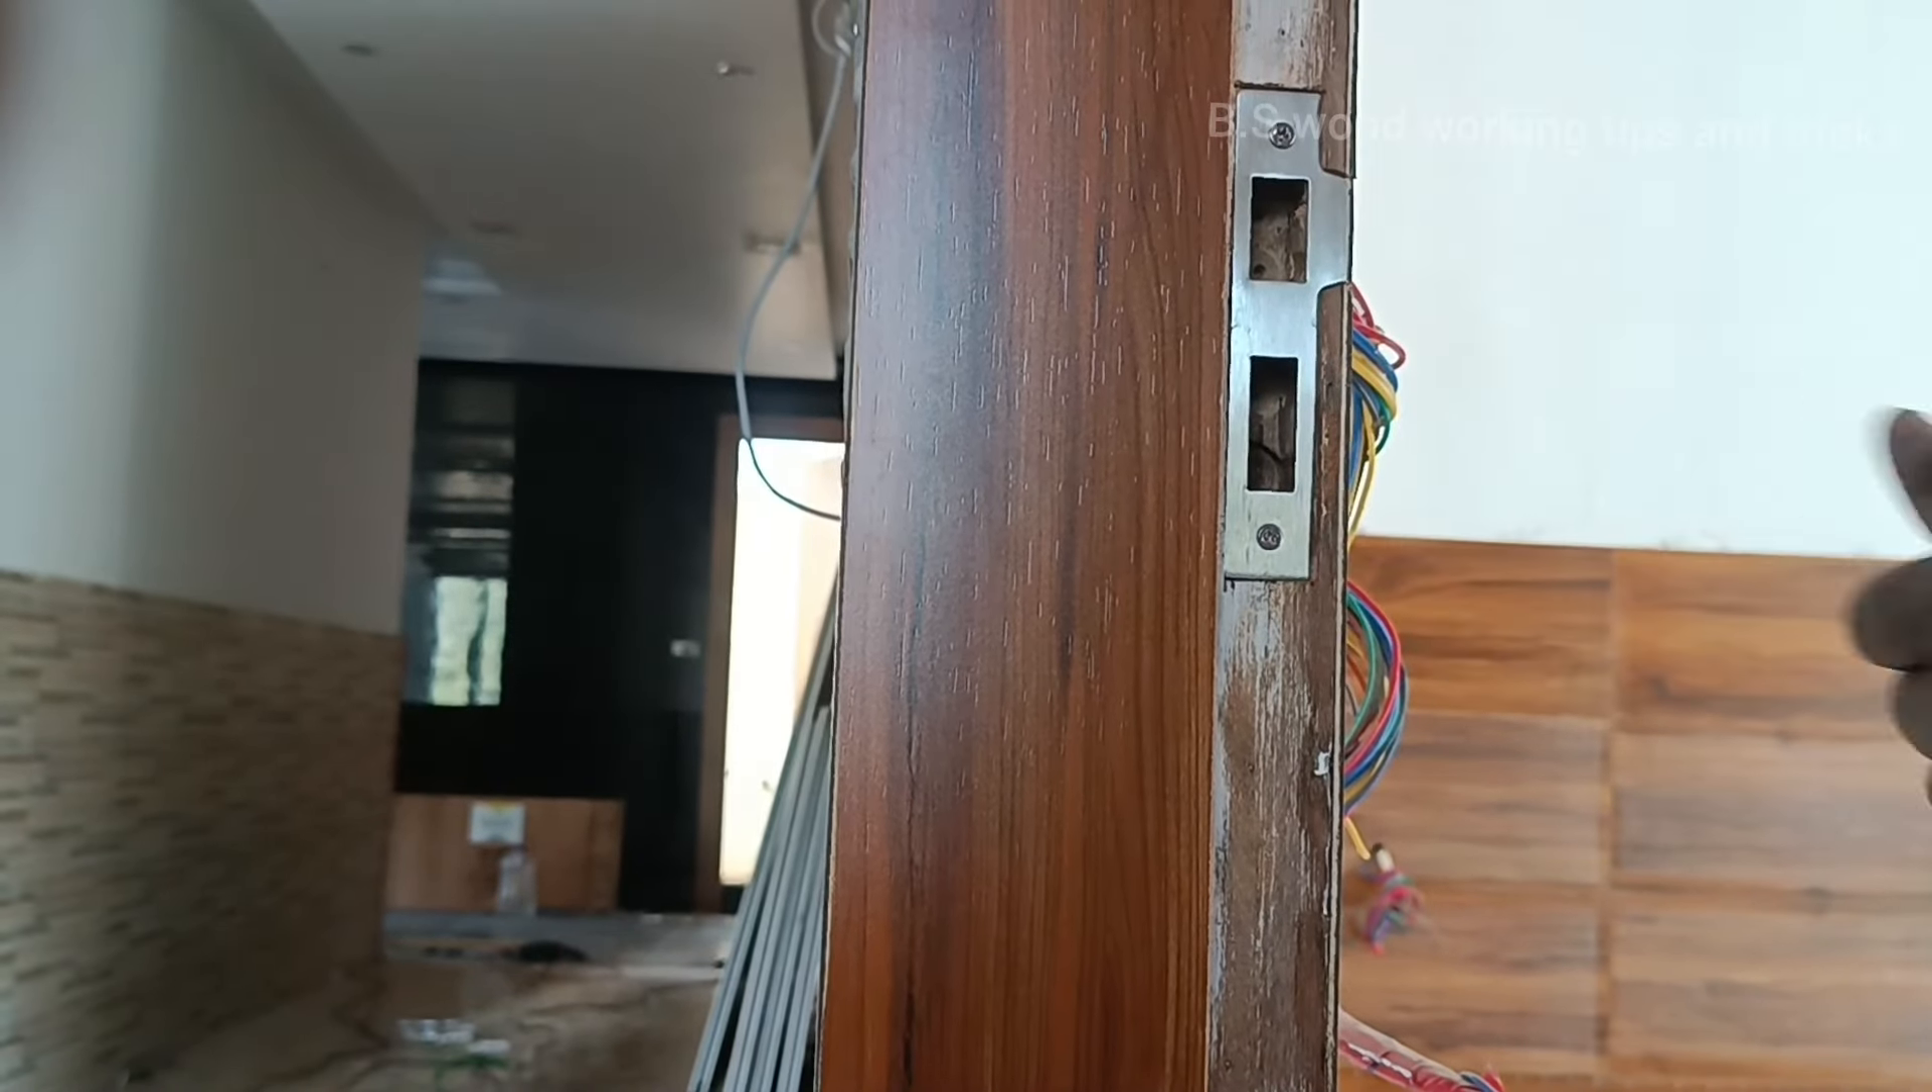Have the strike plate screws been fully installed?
Yes.